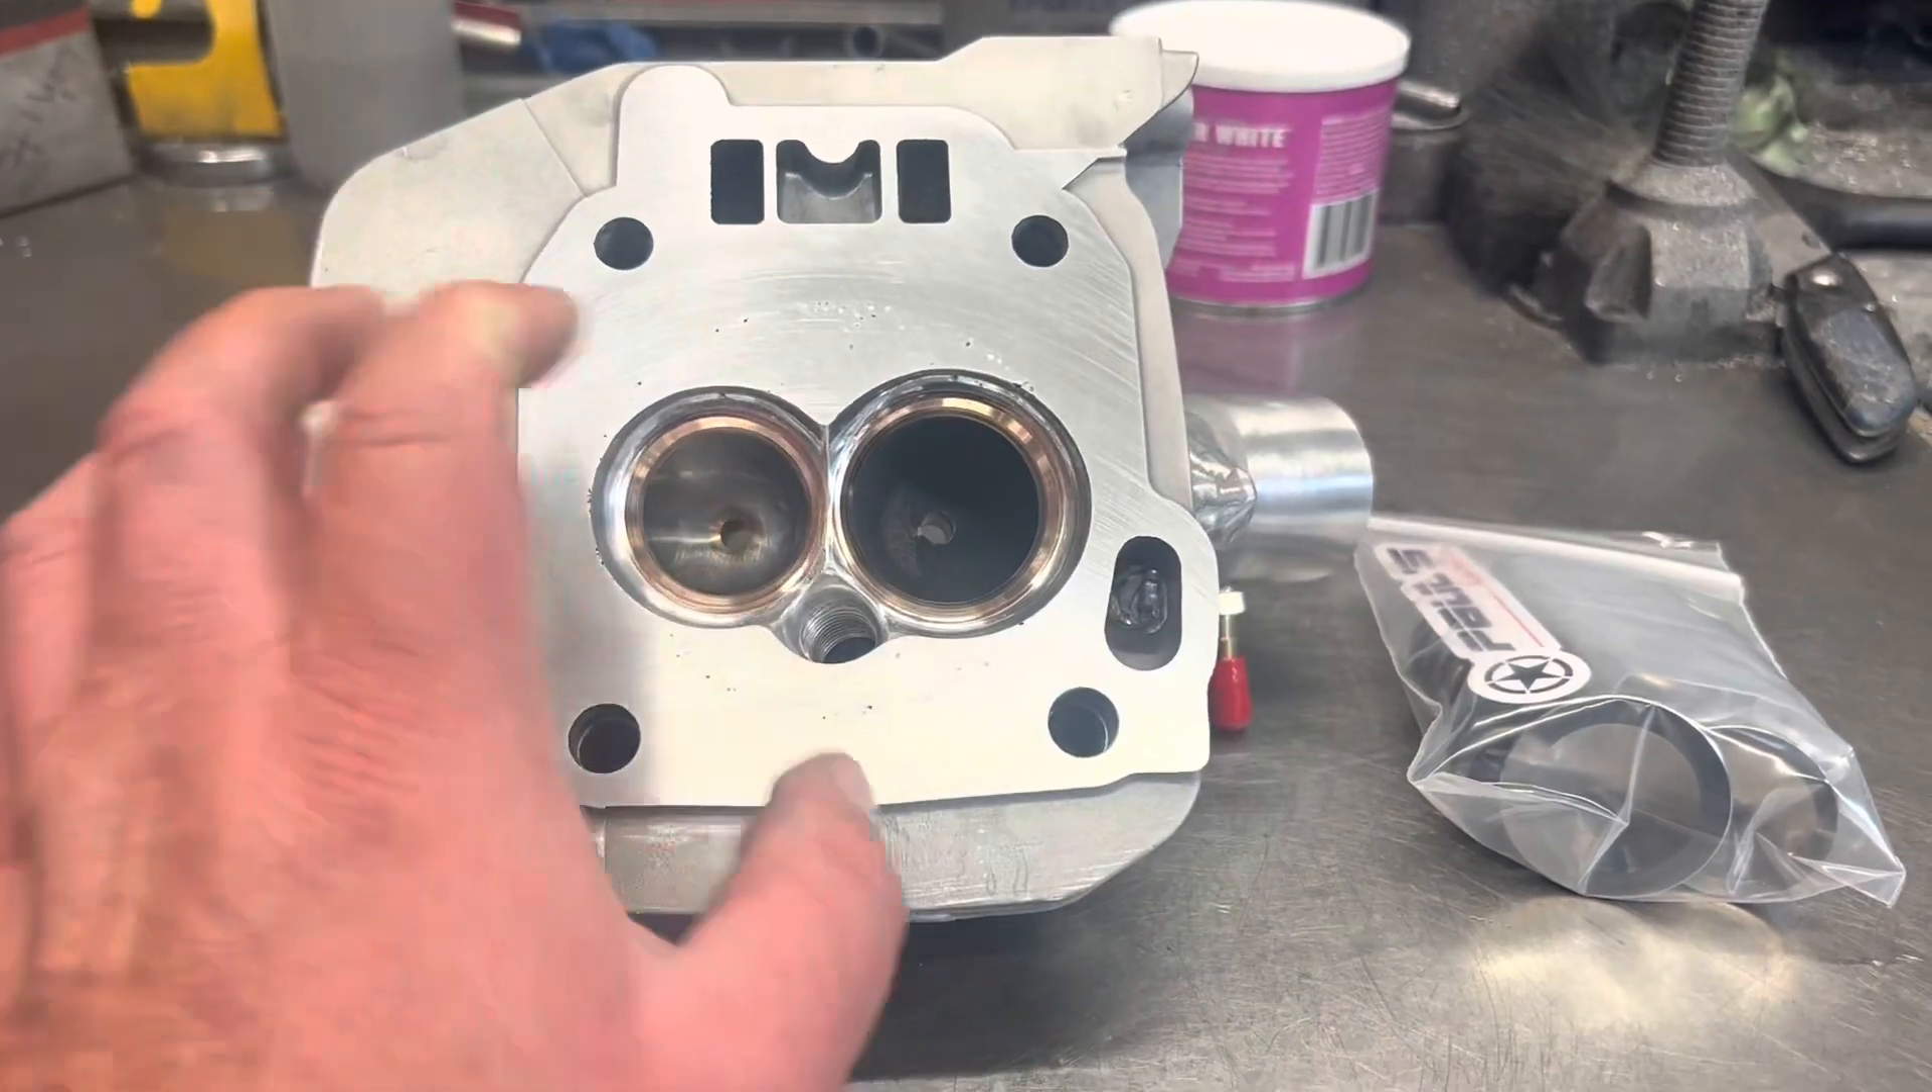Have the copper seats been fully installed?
Yes.